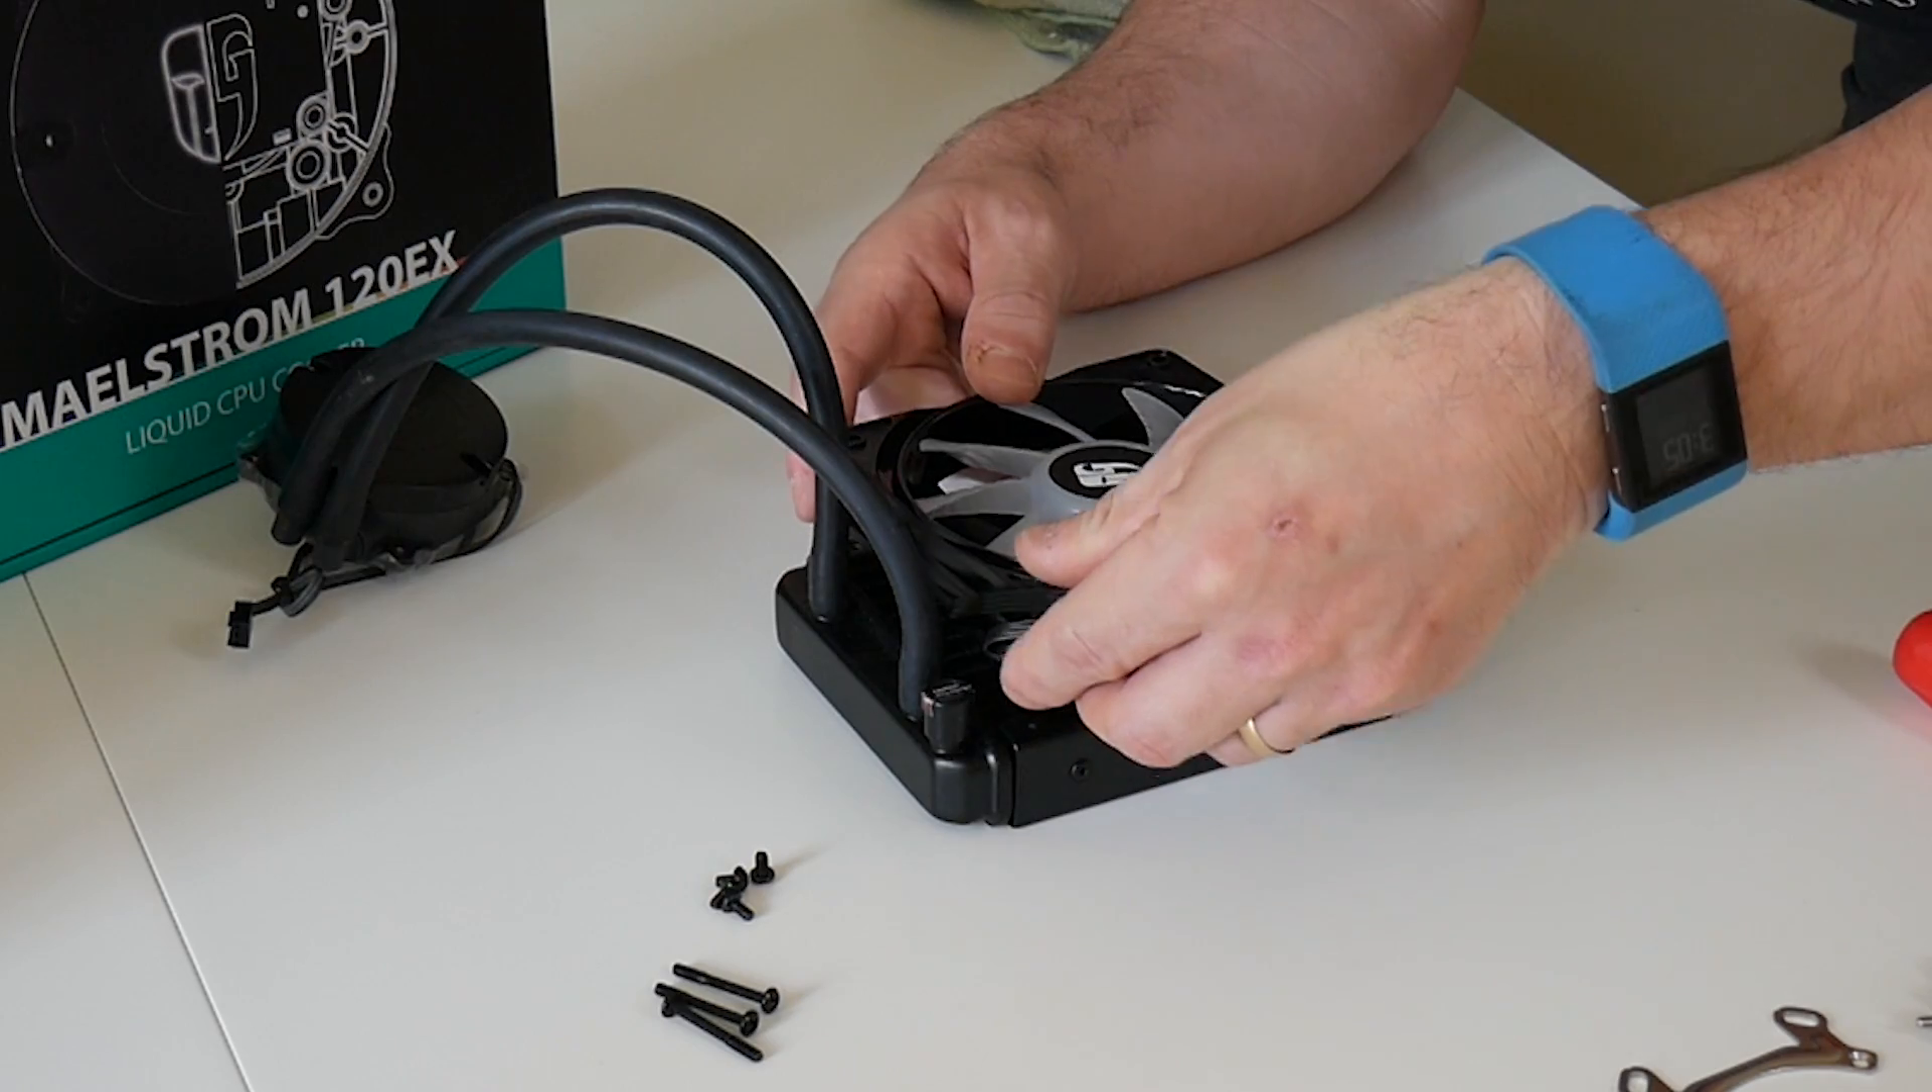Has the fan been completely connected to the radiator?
No.